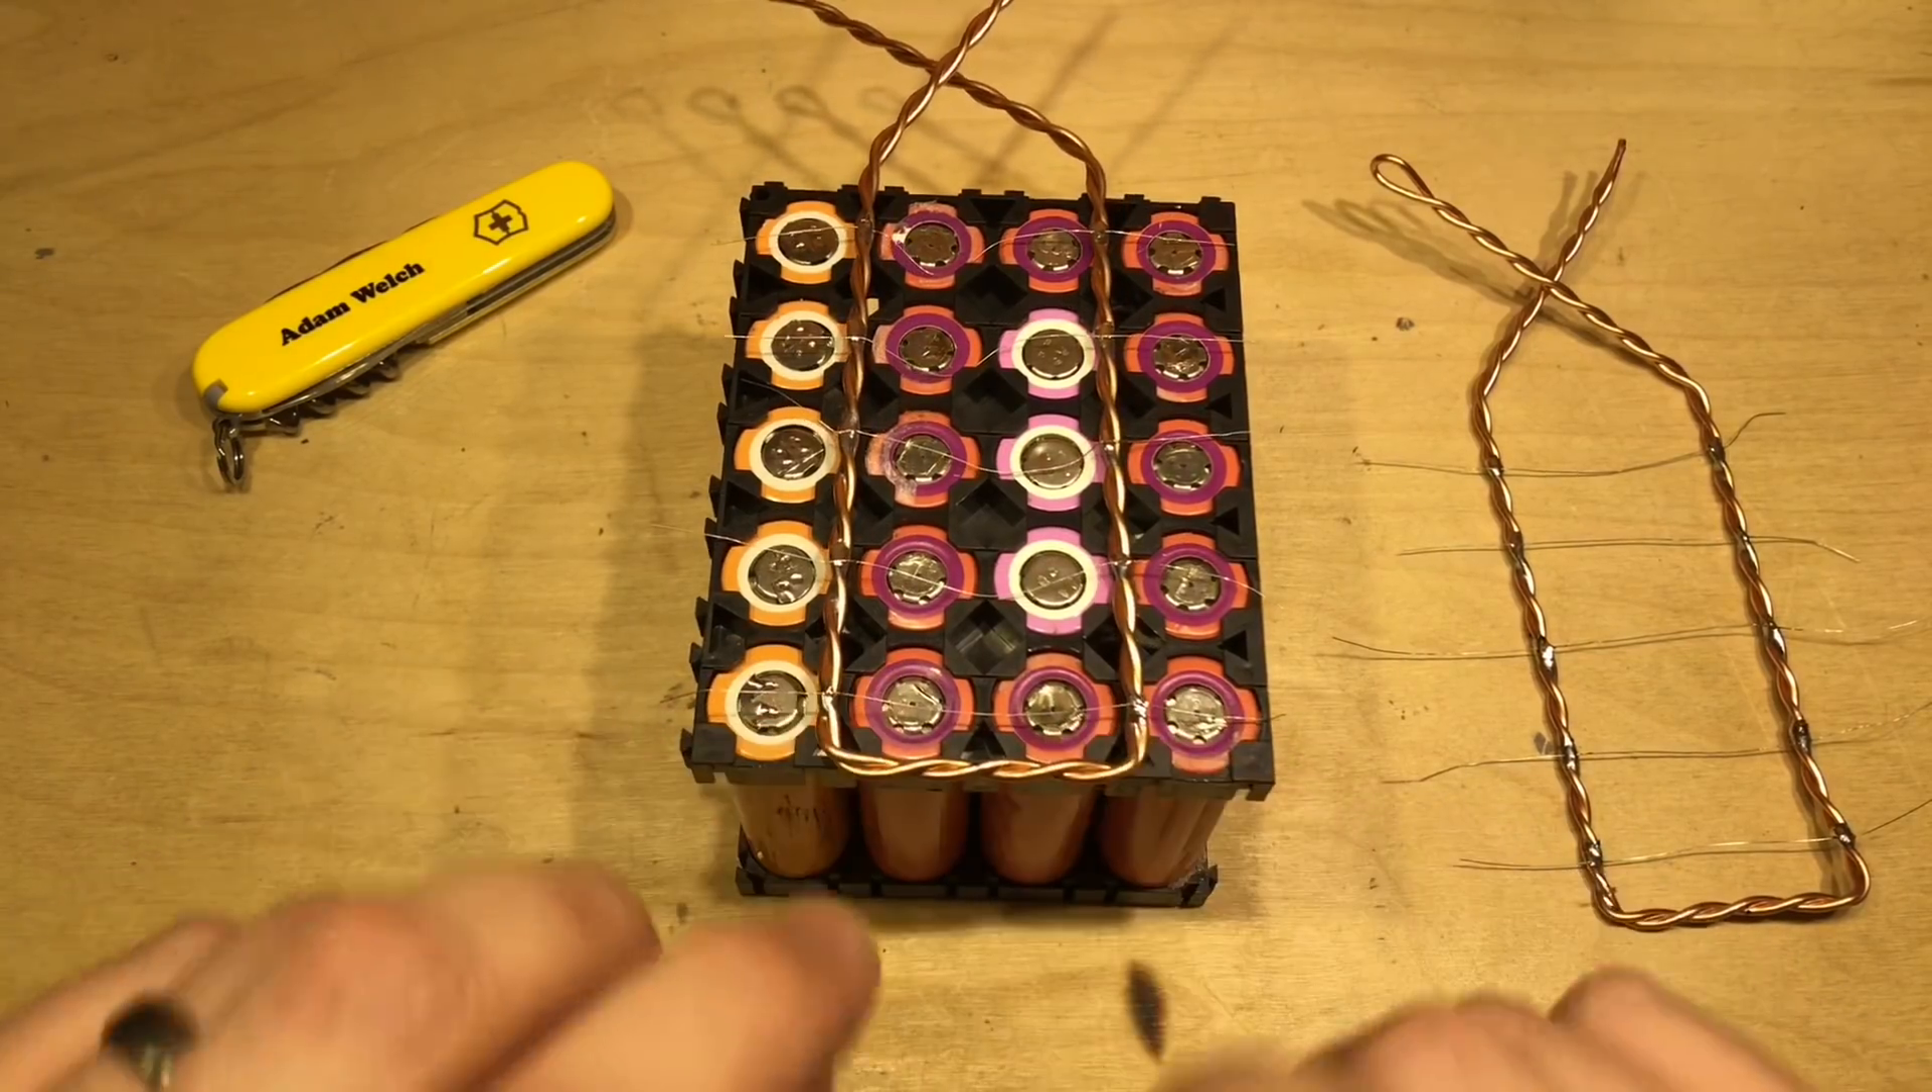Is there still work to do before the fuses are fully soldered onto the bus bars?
No.